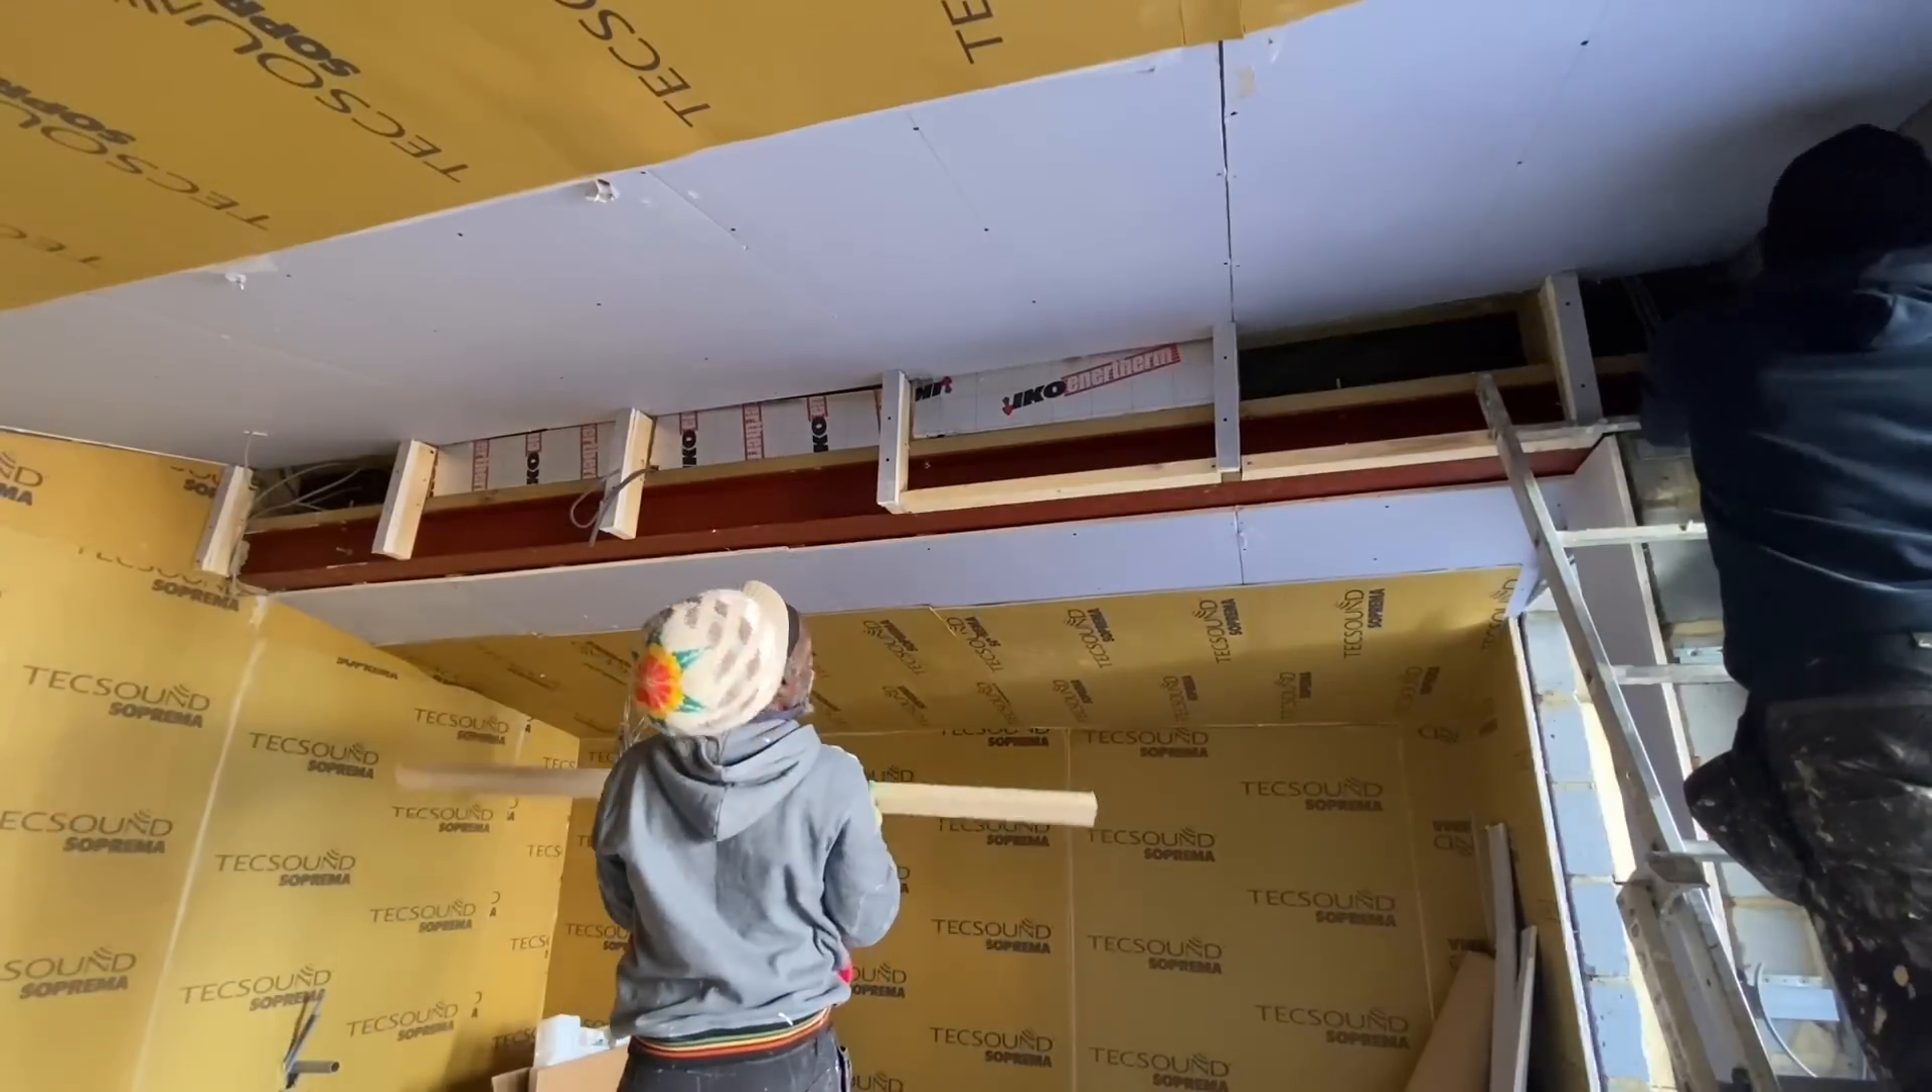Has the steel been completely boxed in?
No.